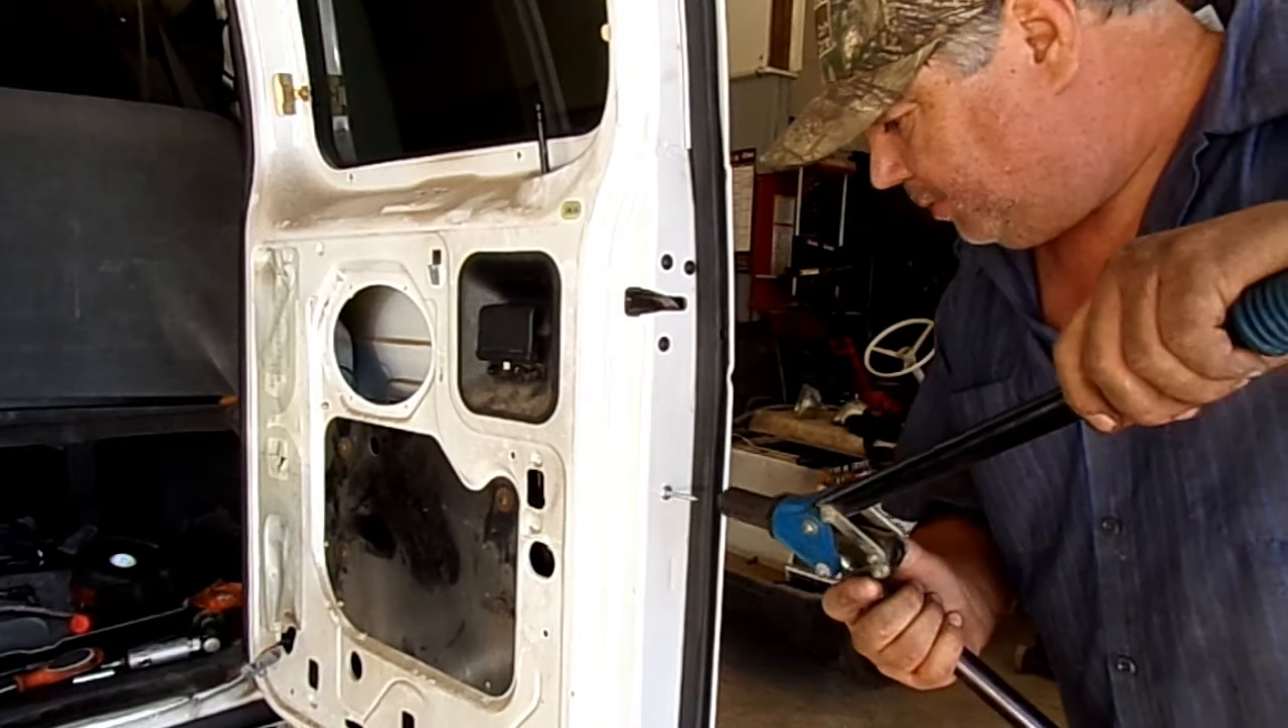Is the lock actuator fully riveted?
No.